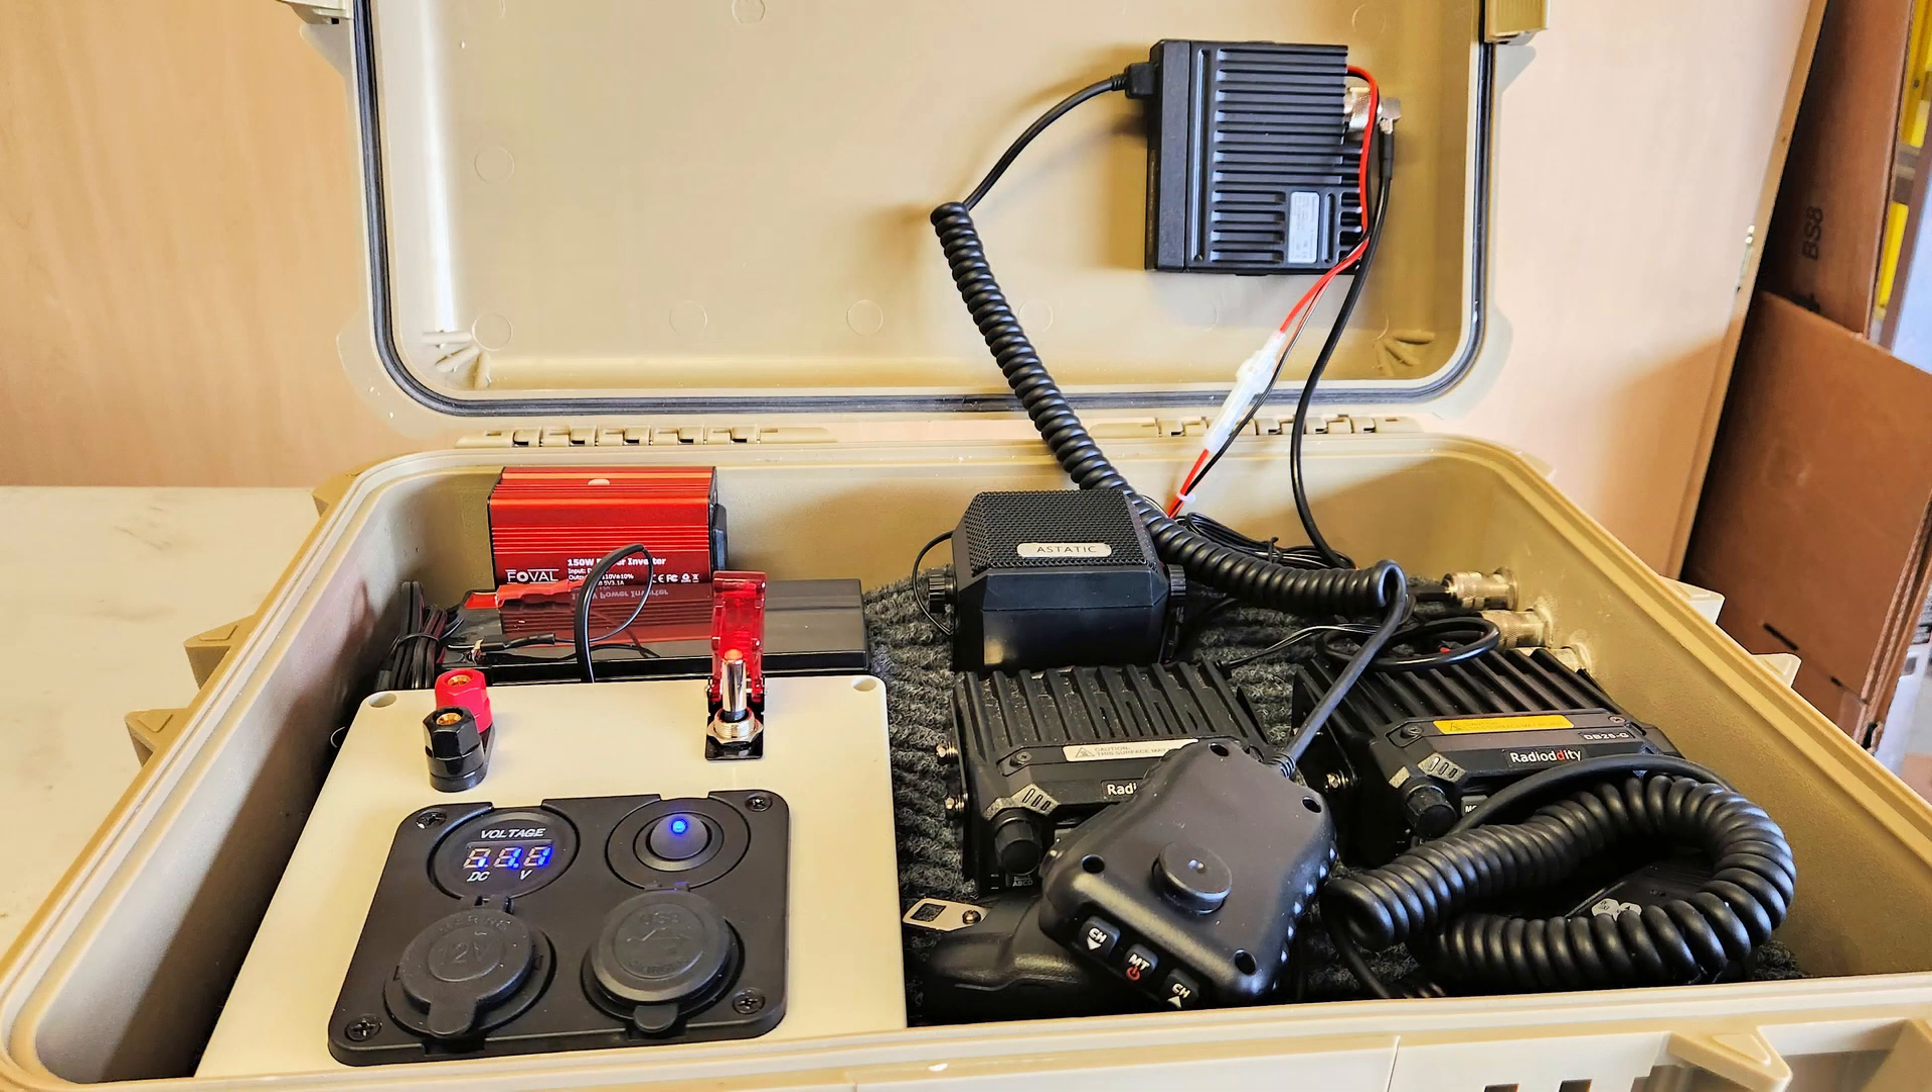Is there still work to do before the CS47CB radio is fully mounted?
No.